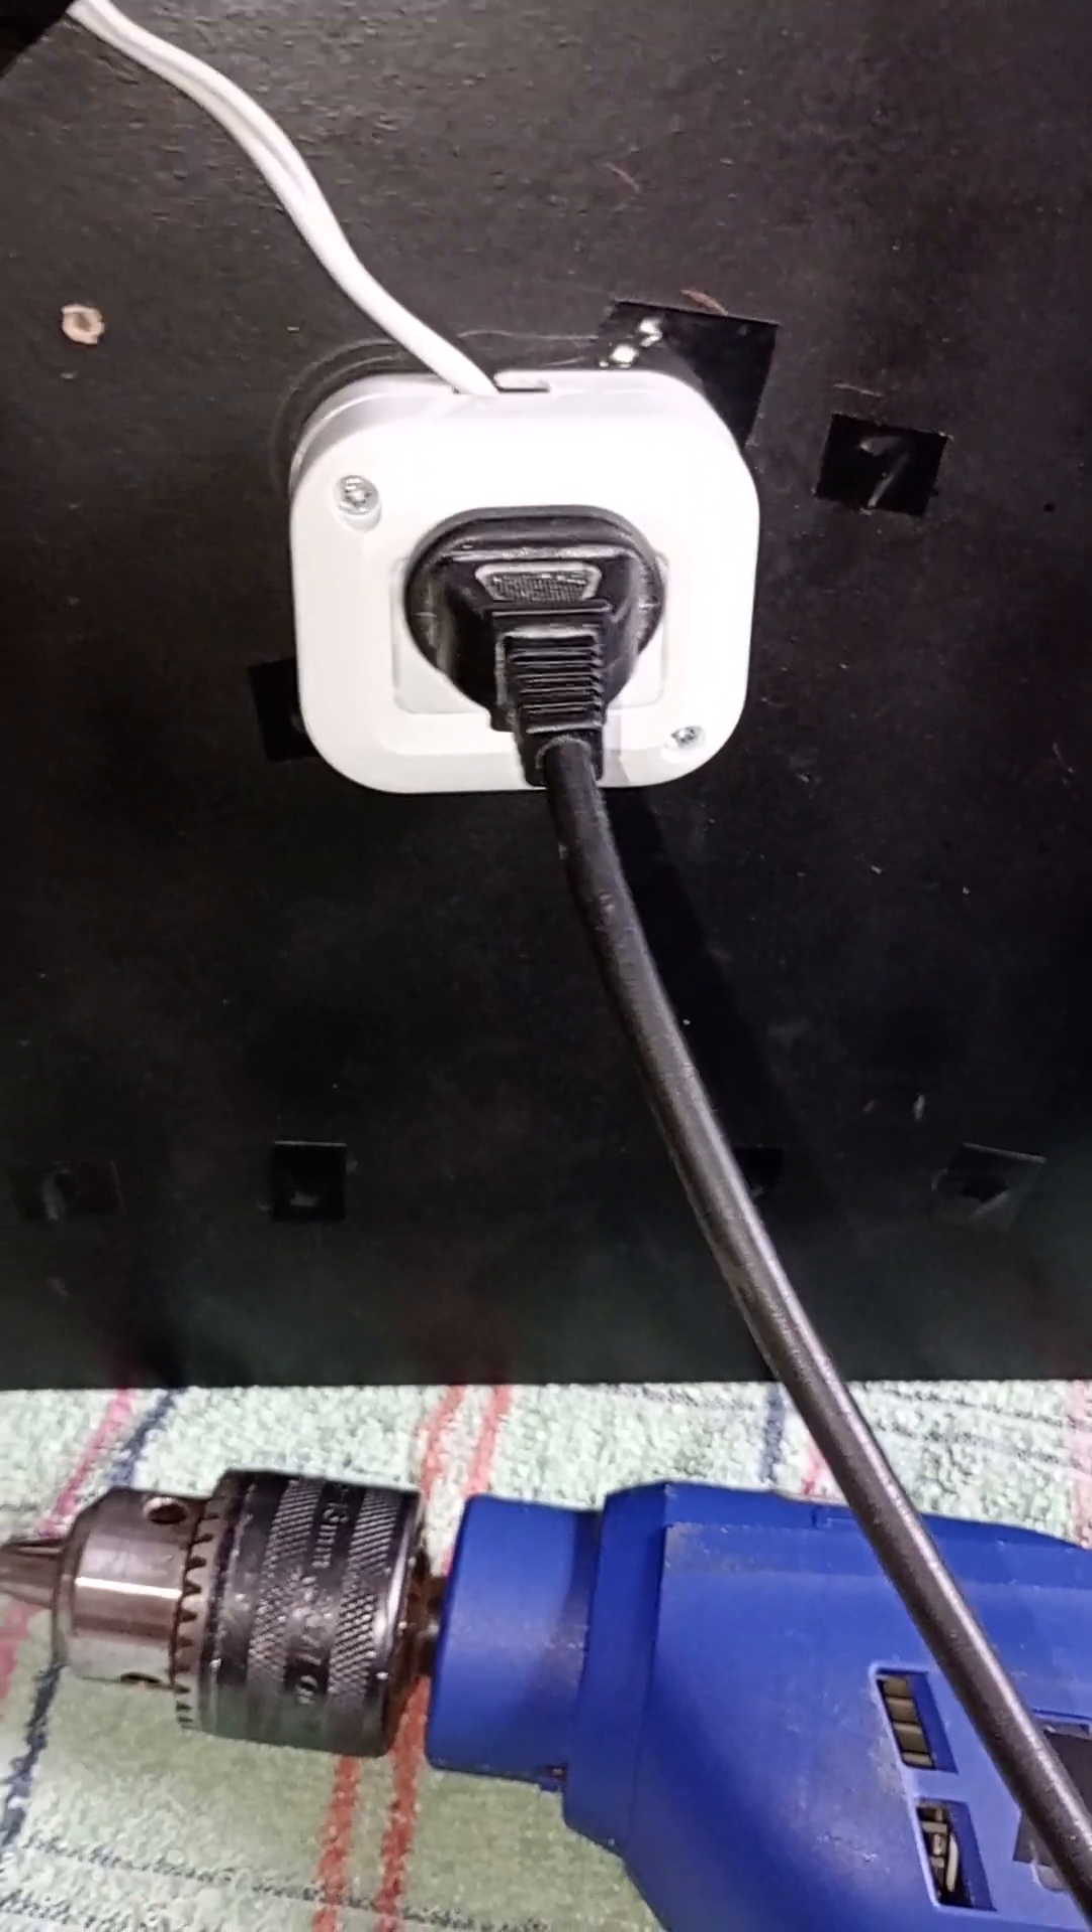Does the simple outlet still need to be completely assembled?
No.